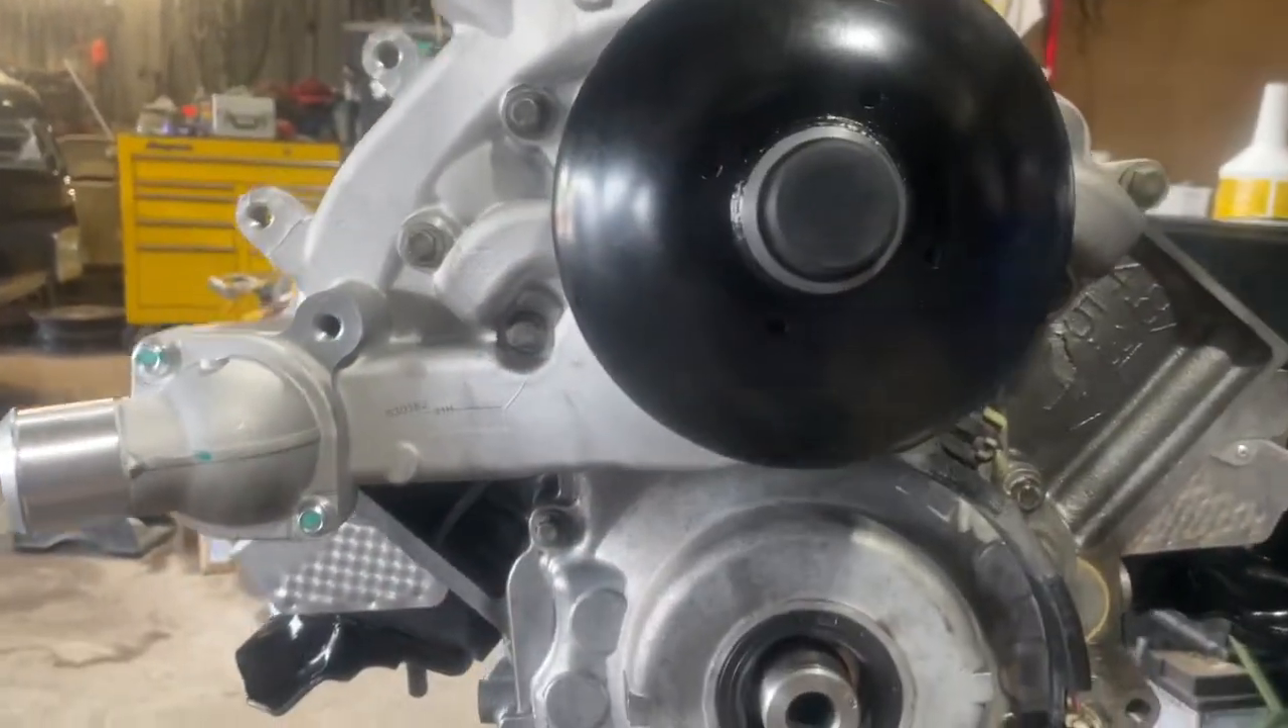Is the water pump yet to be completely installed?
No.